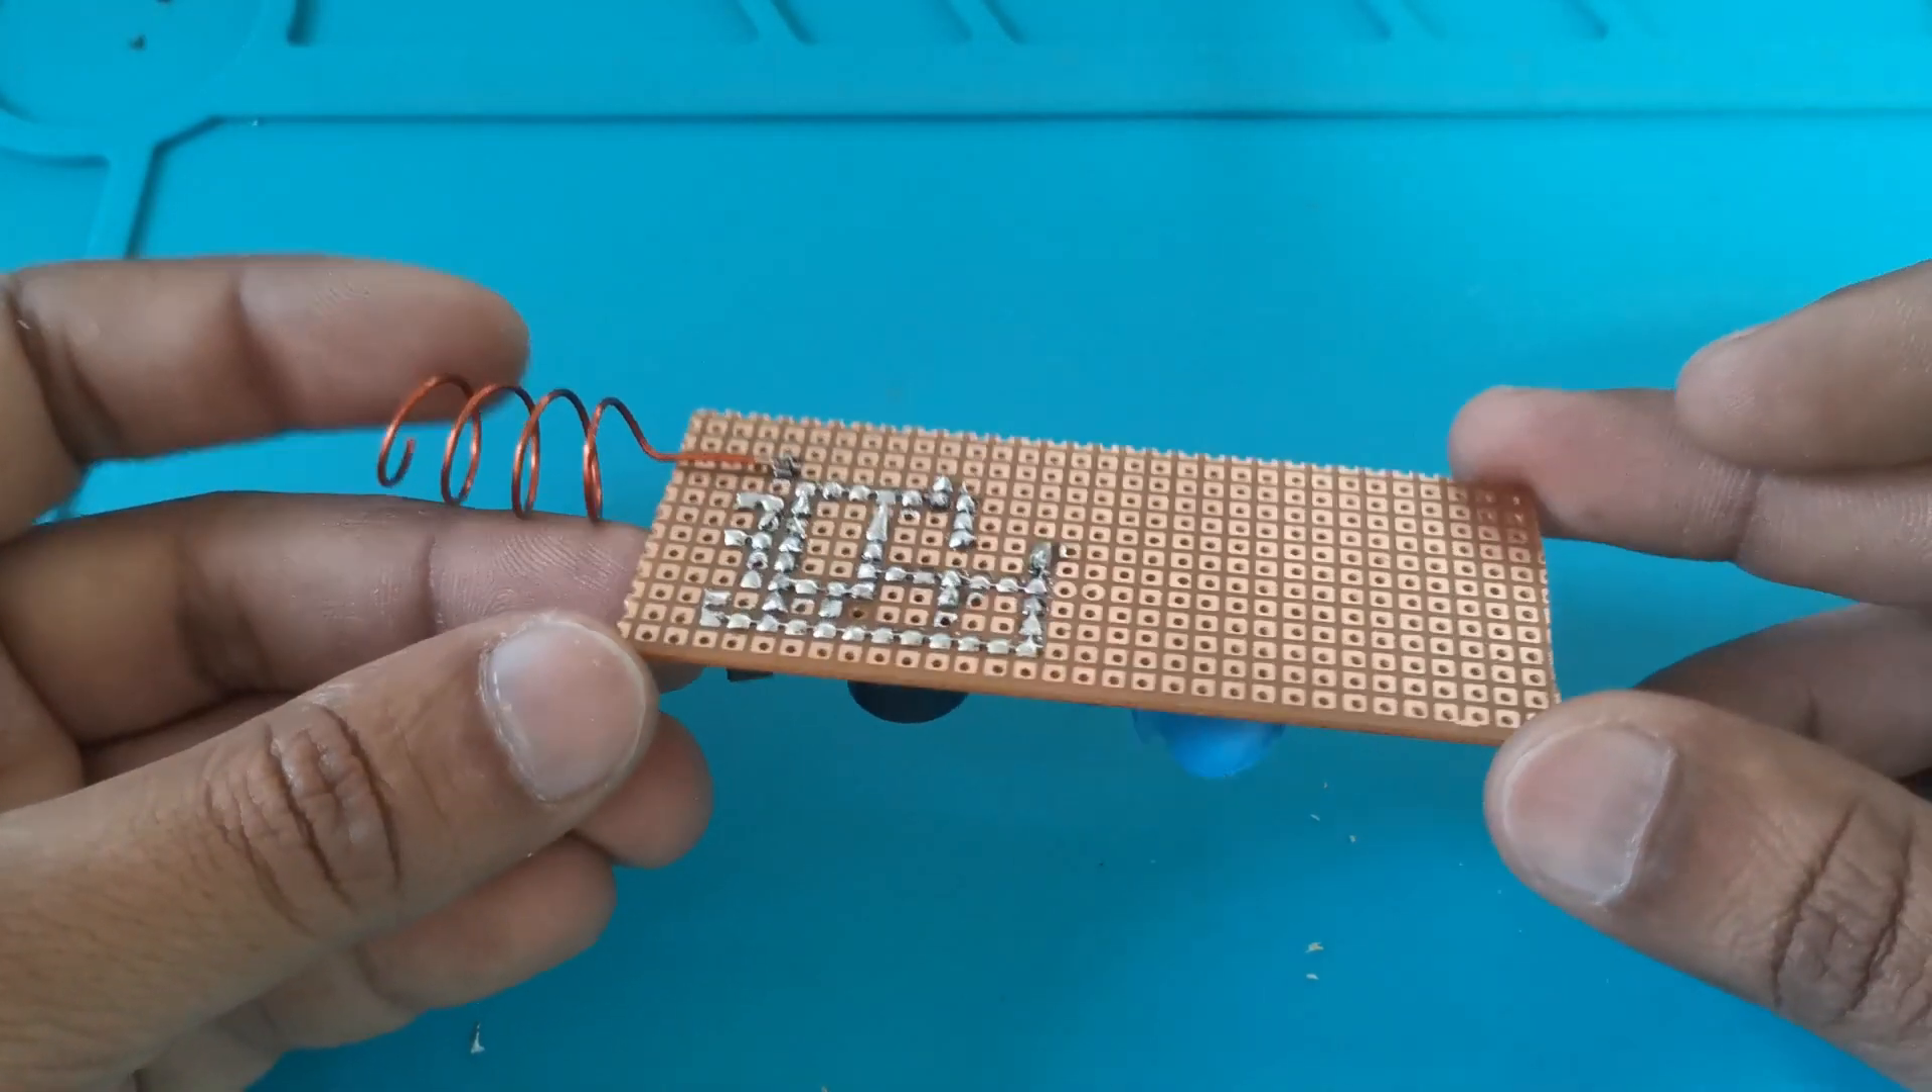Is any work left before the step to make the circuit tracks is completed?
No.